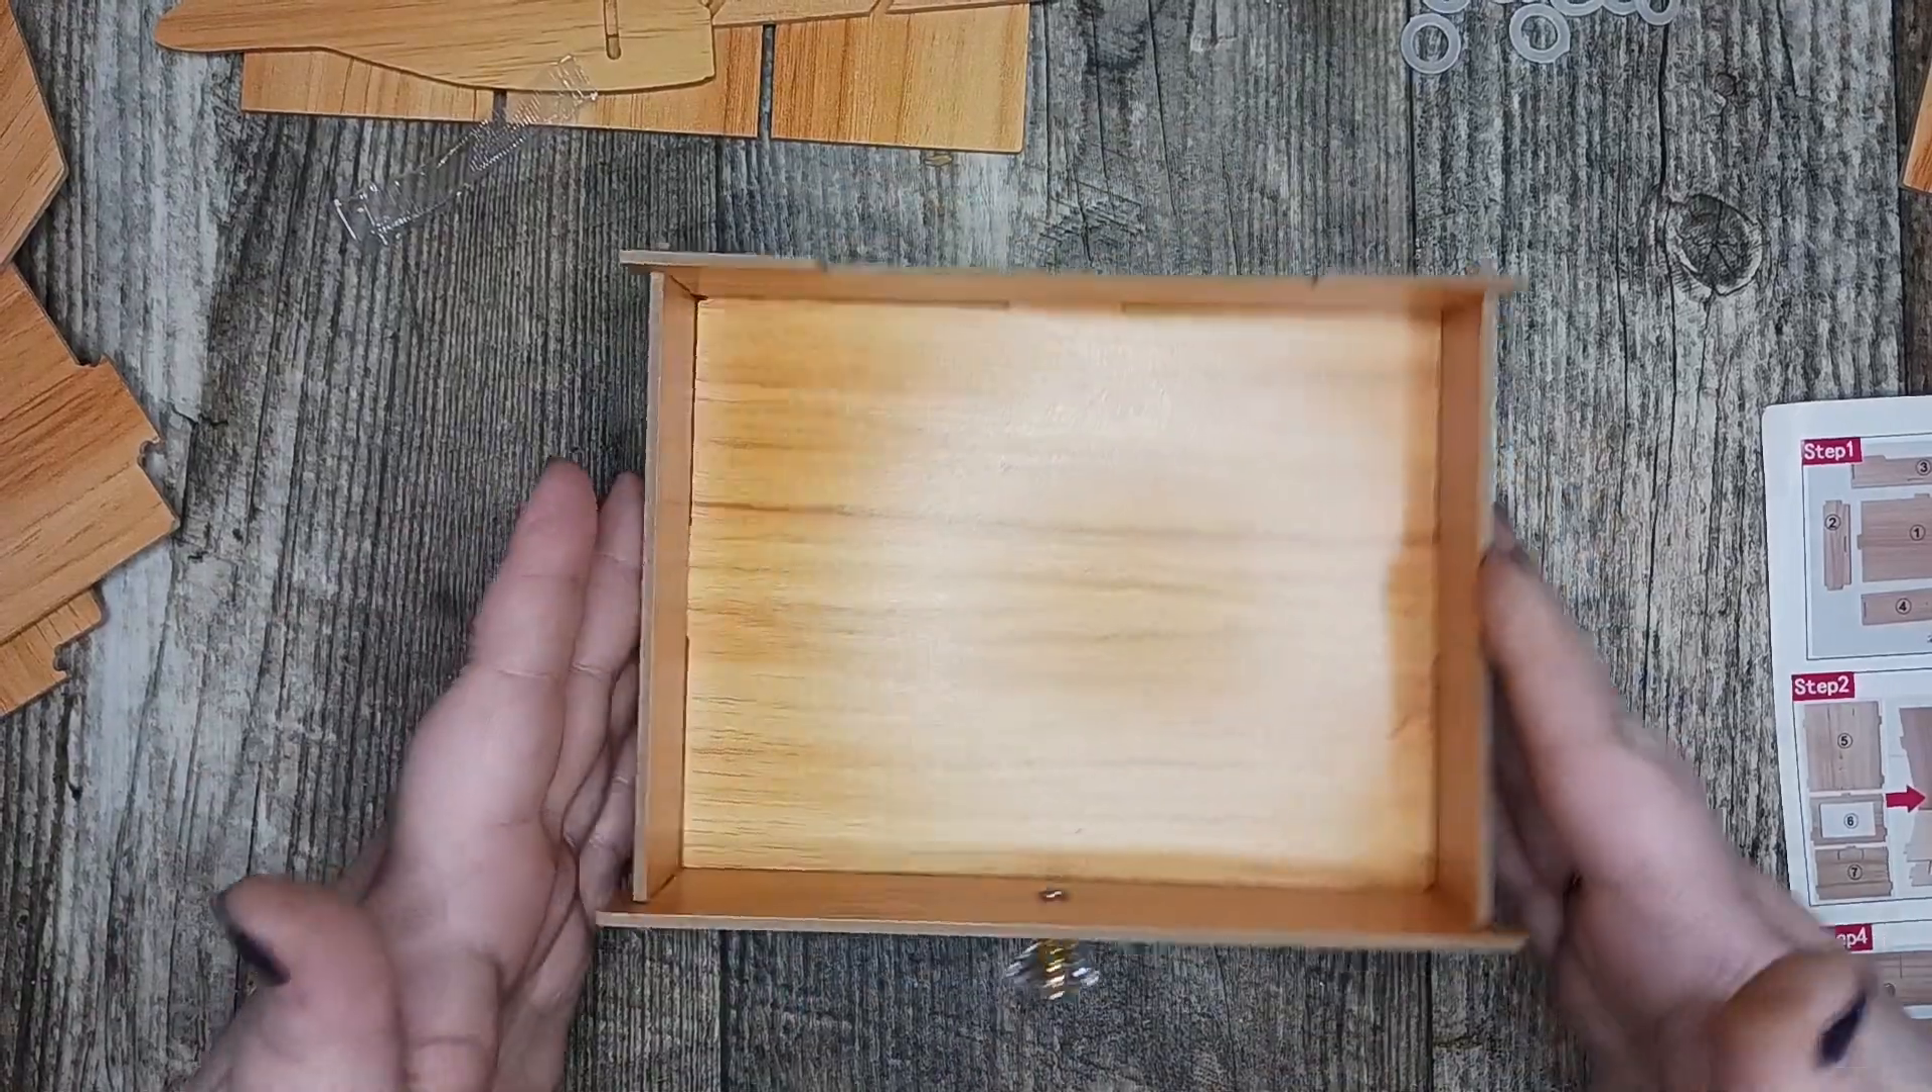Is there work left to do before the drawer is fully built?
No.